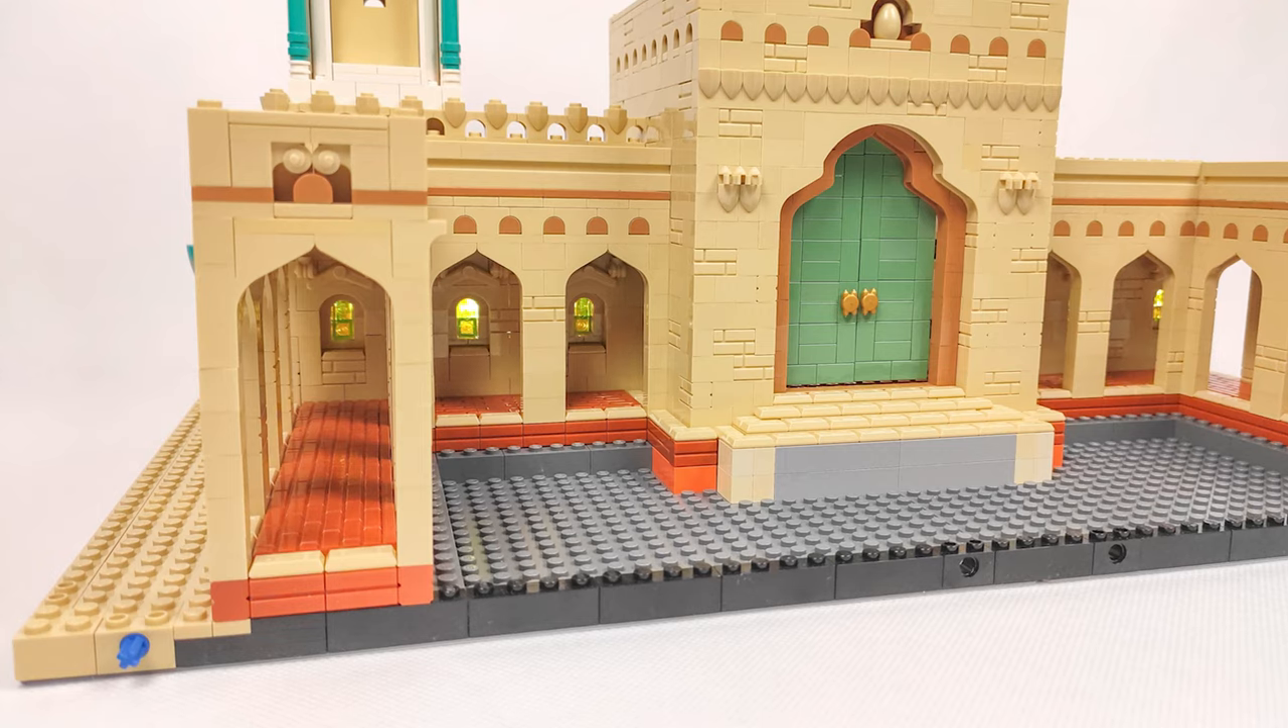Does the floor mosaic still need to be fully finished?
Yes.